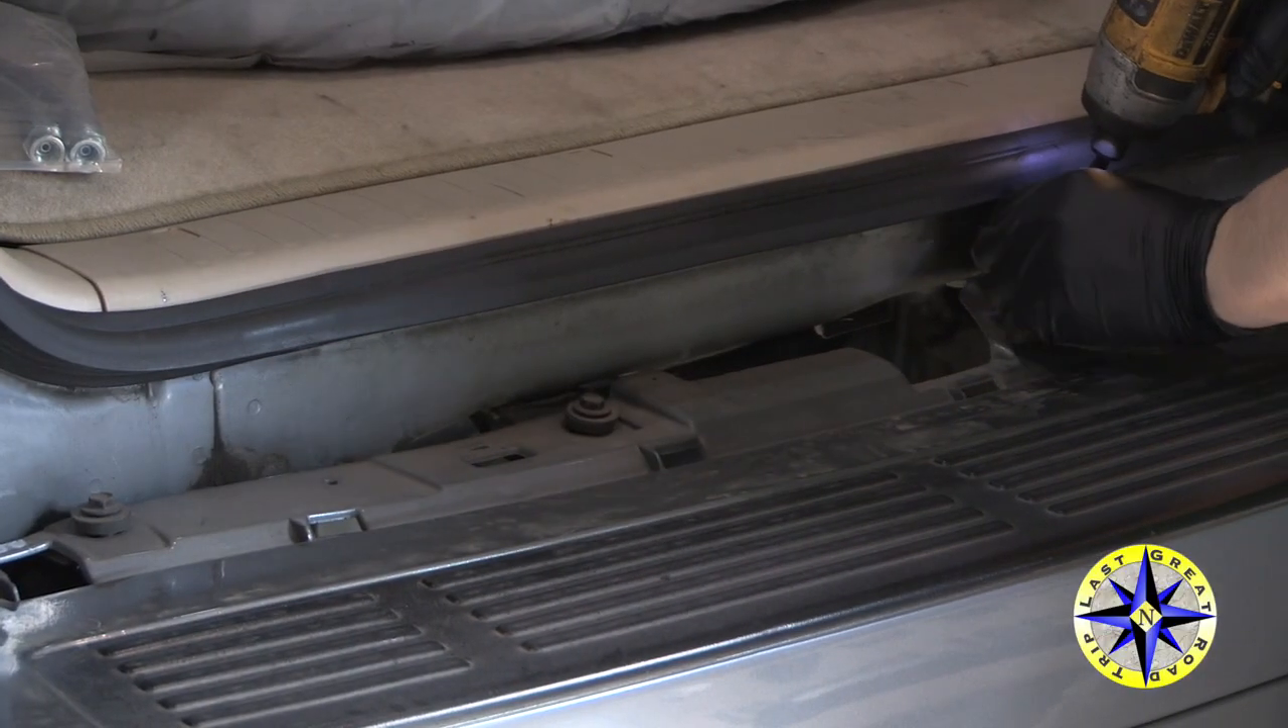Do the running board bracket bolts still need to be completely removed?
Yes.